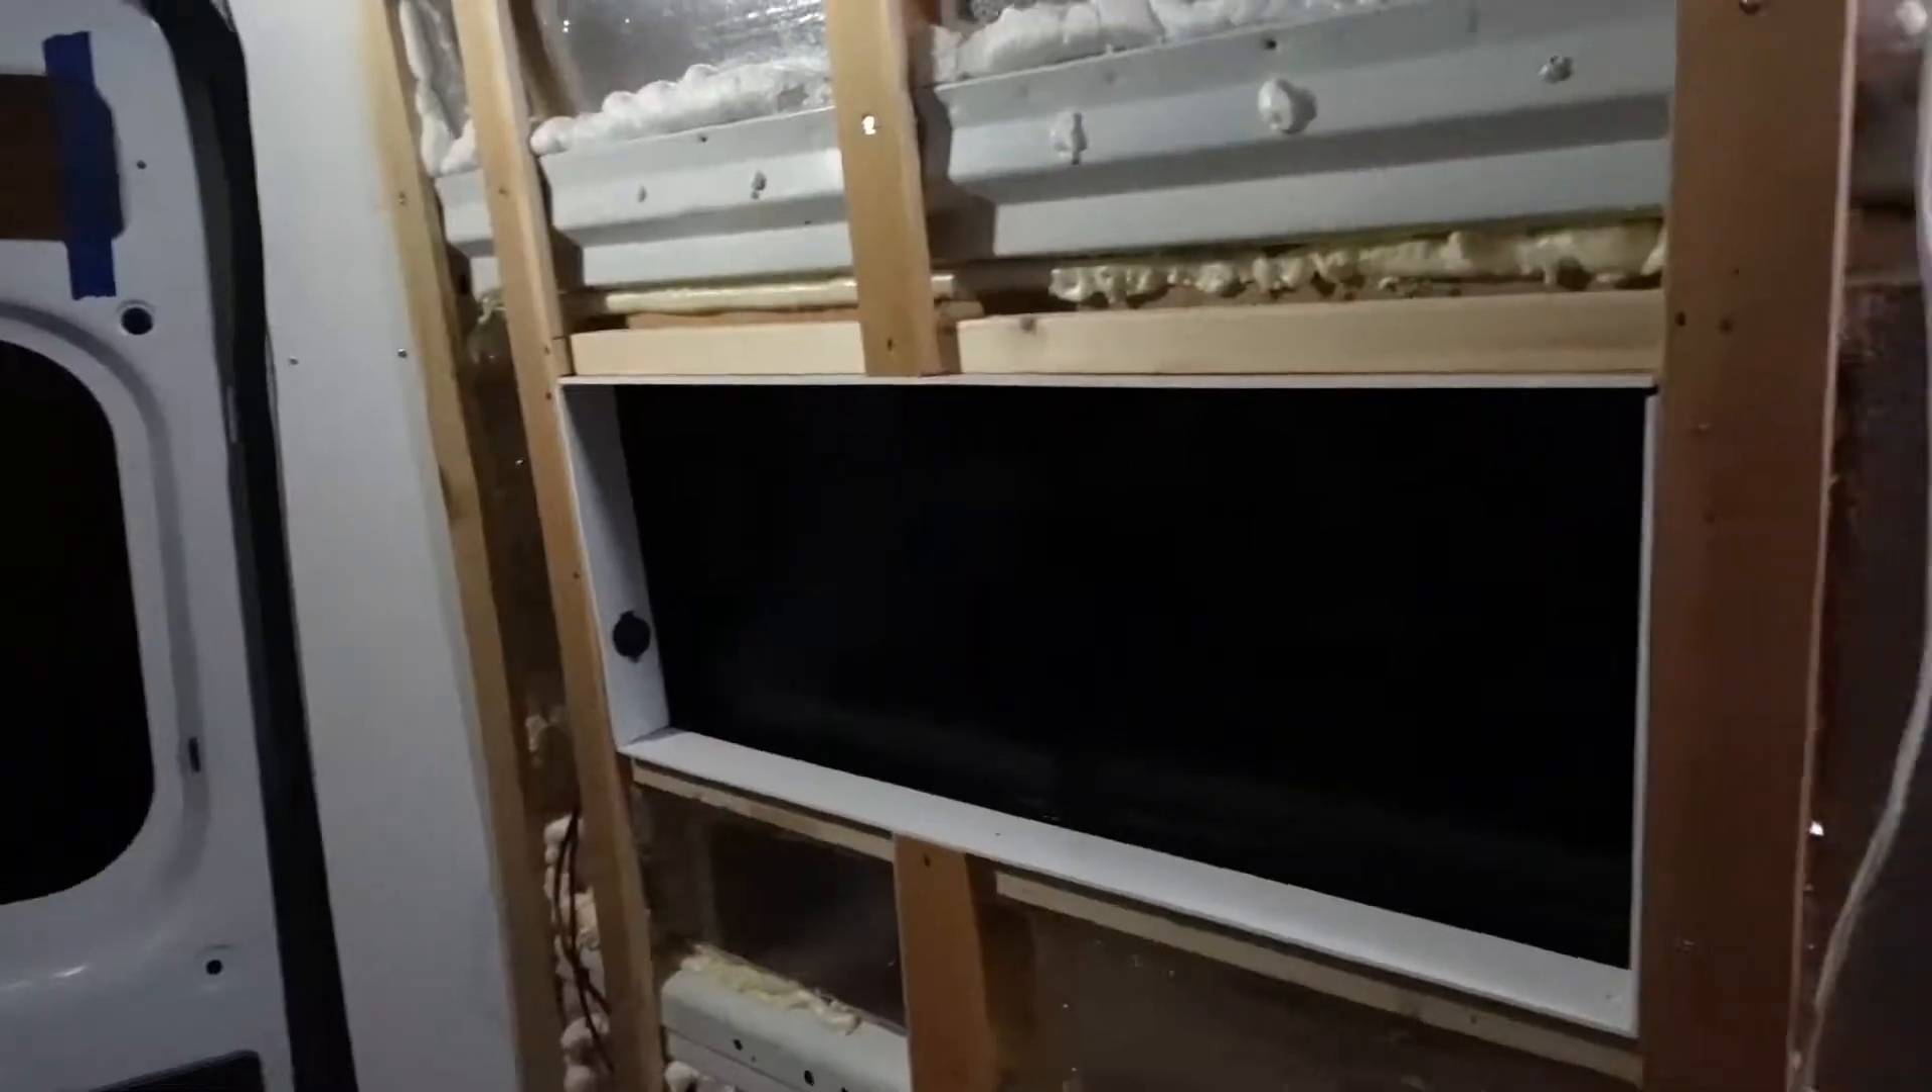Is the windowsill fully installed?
Yes.